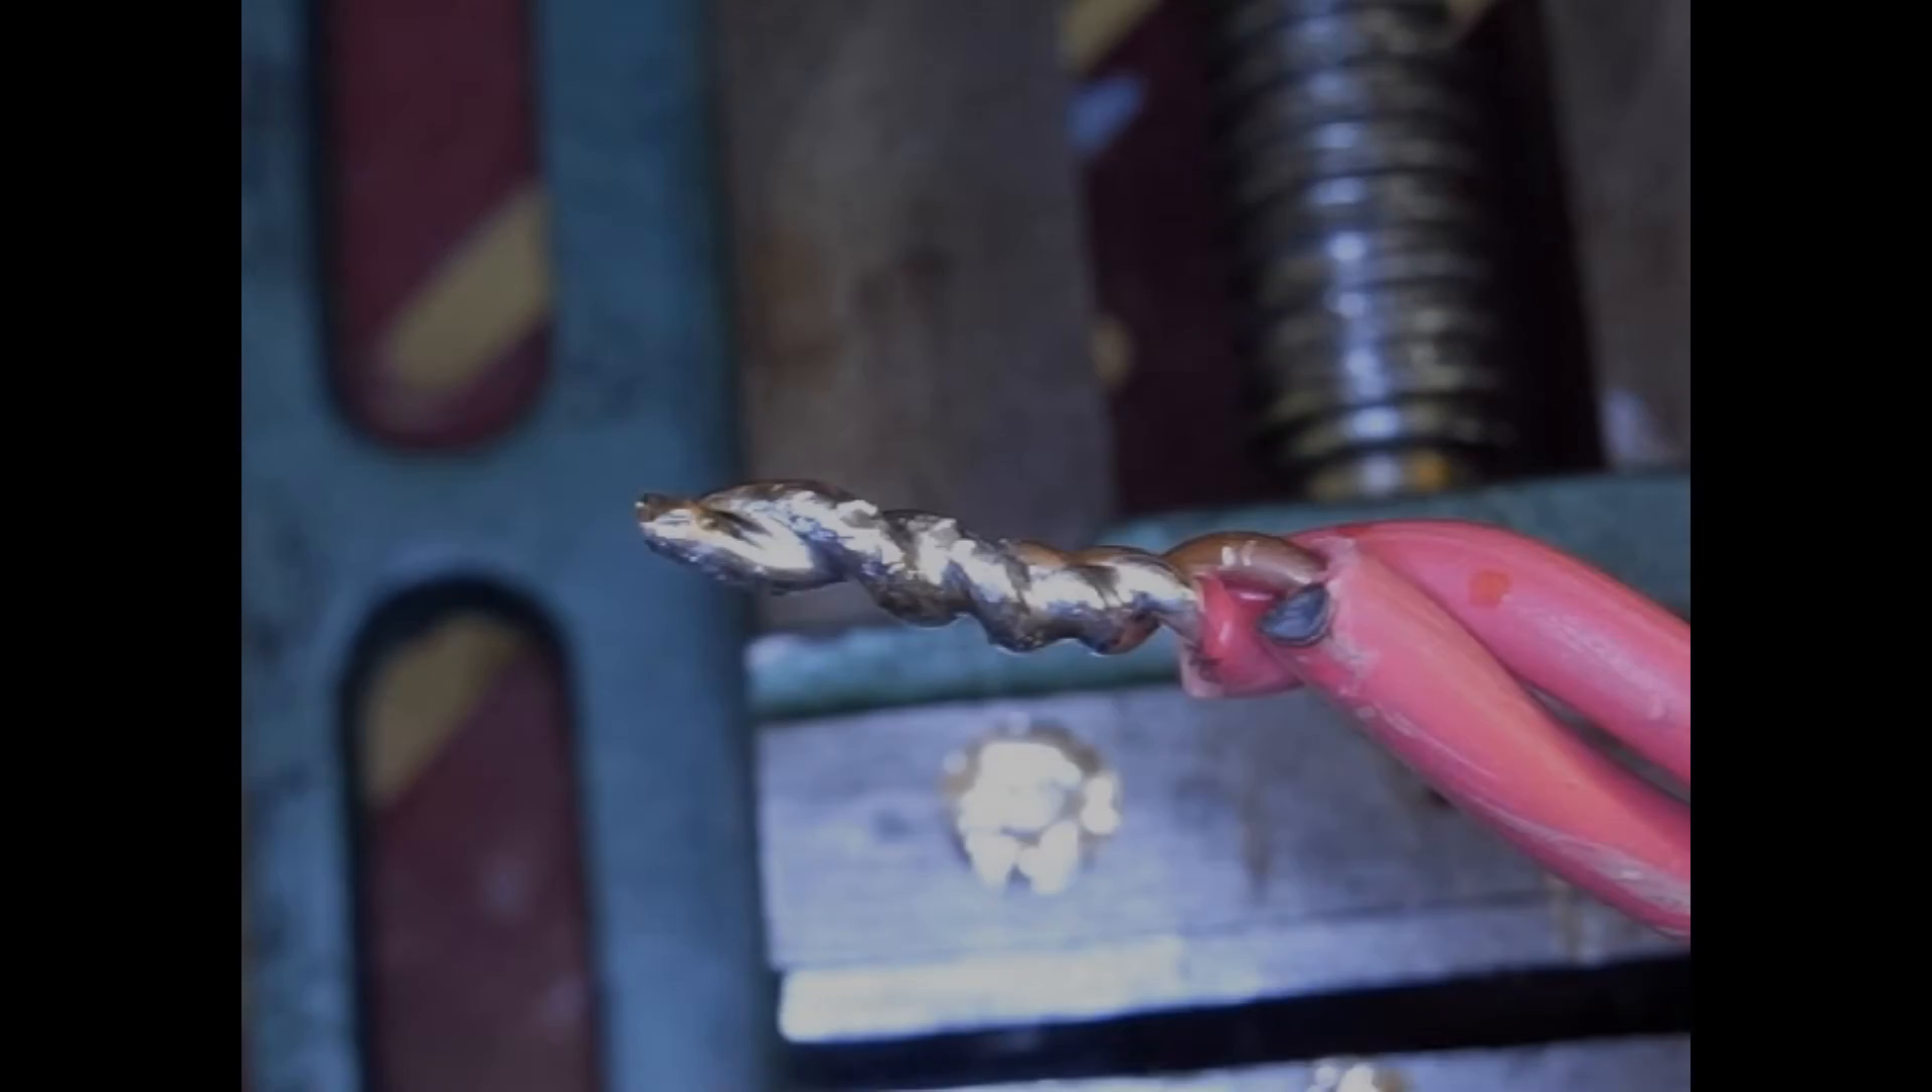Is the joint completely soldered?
Yes.